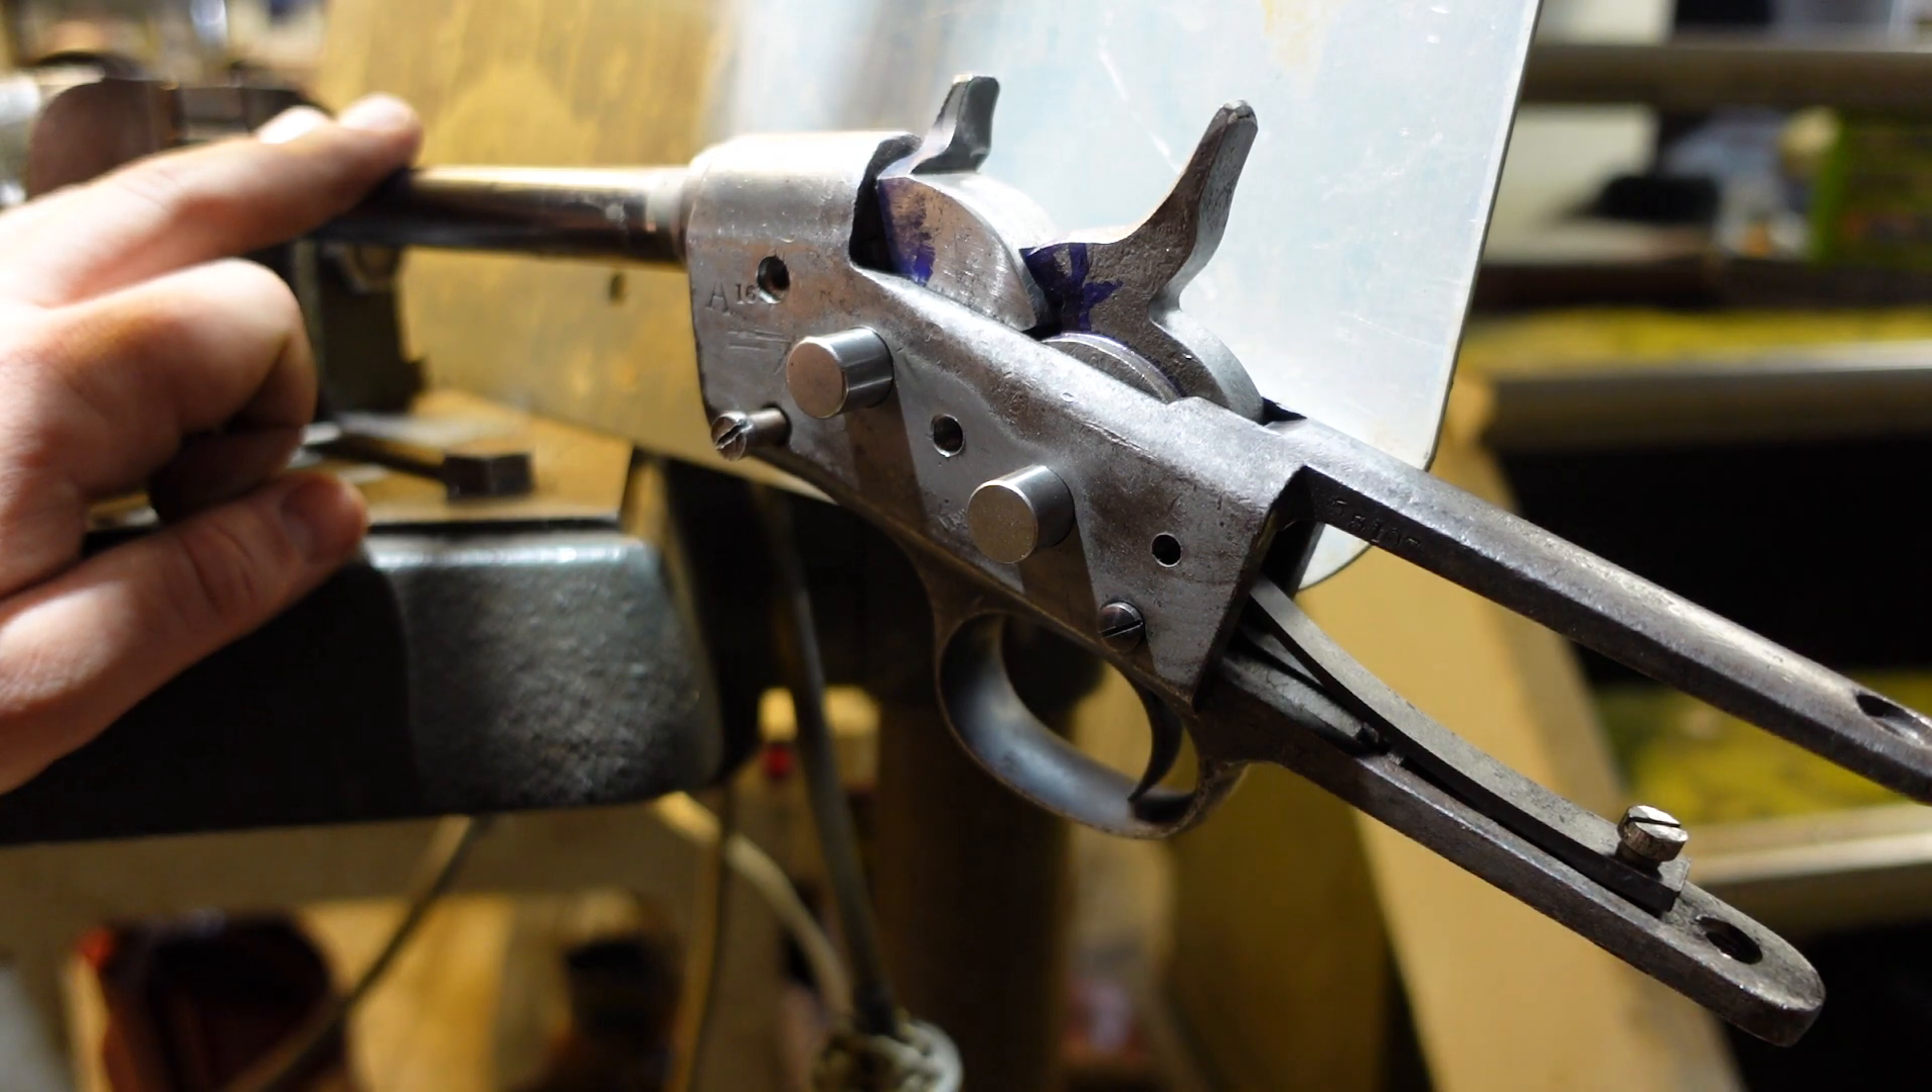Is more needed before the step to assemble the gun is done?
Yes.